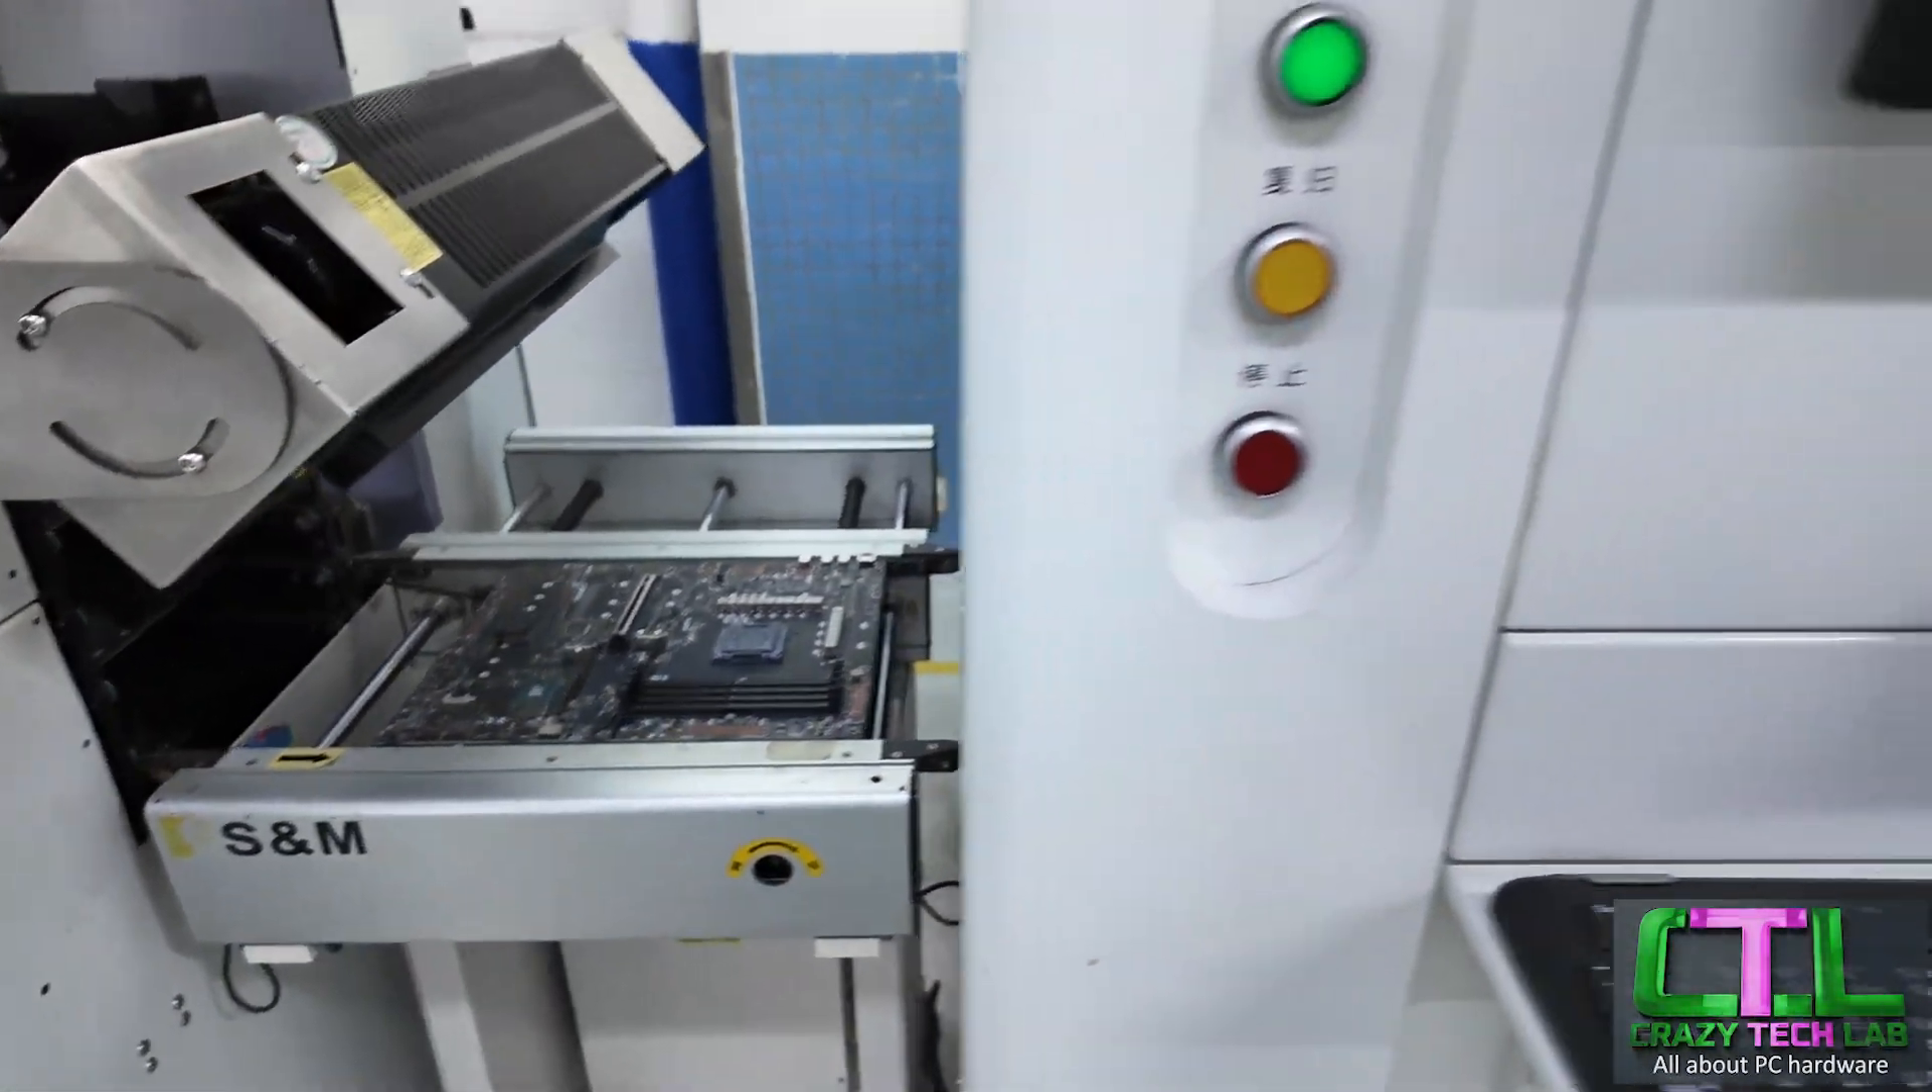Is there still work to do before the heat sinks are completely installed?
Yes.